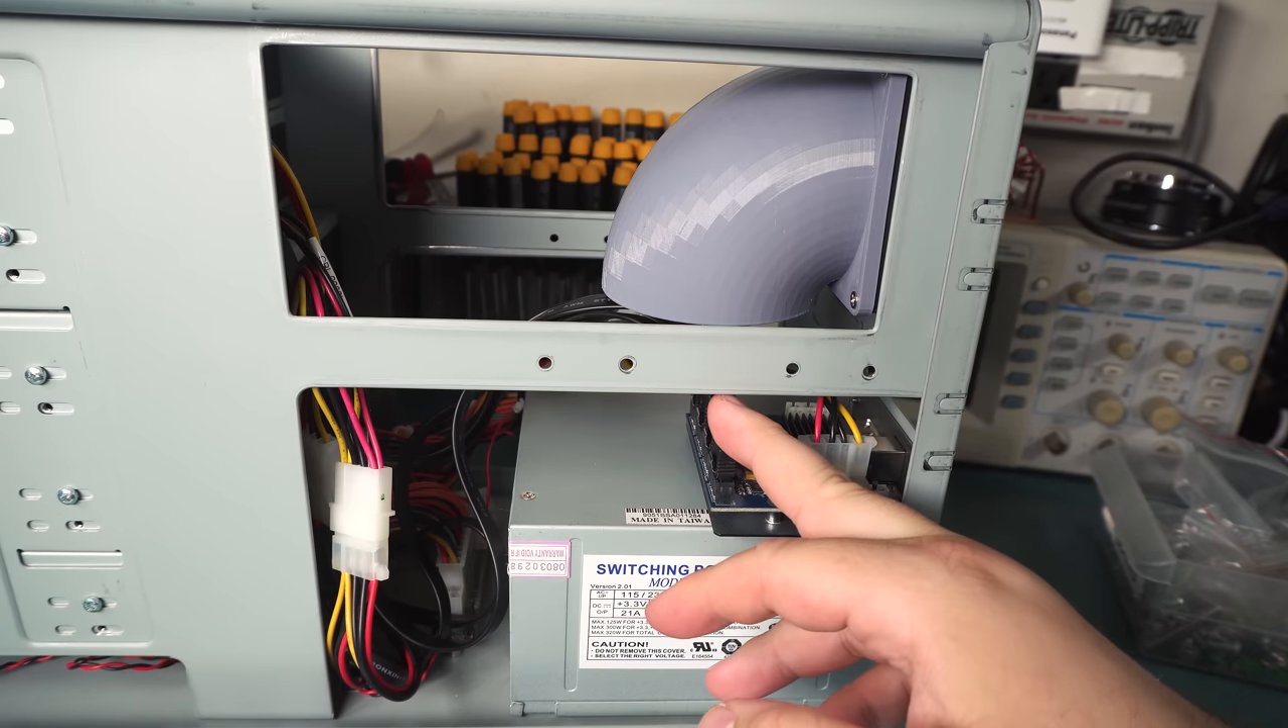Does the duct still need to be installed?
No.